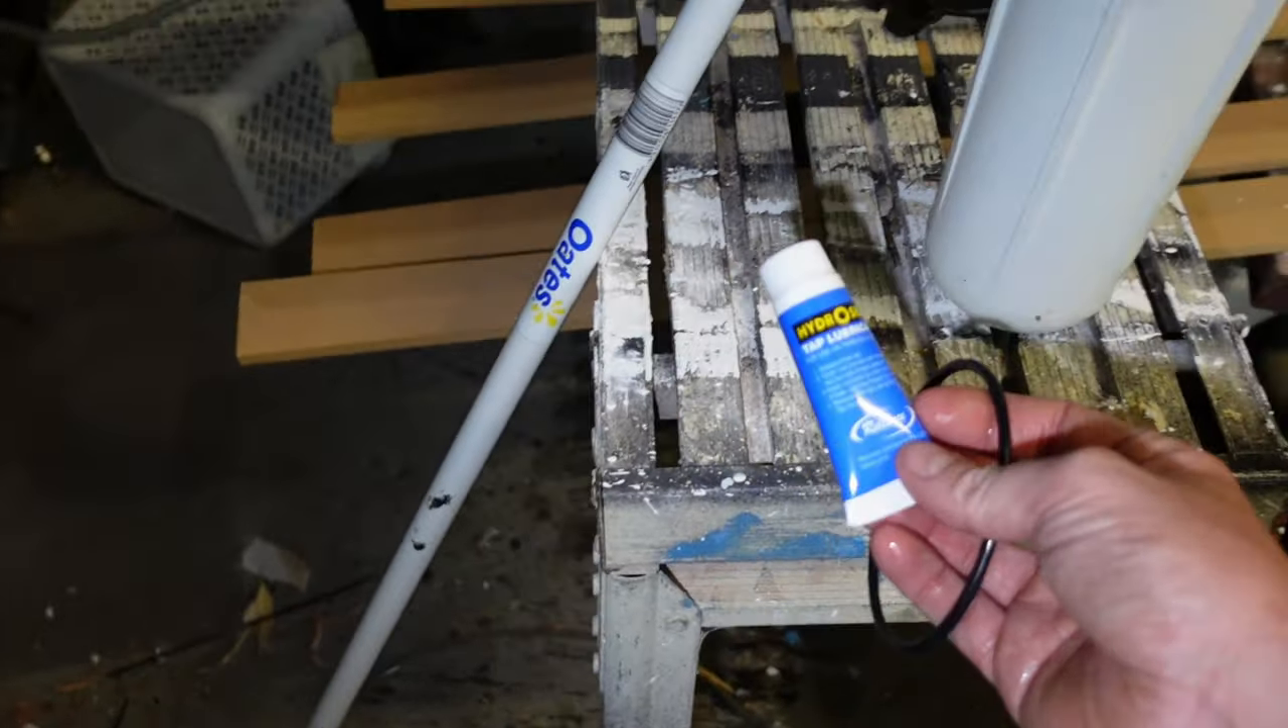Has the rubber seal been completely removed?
Yes.